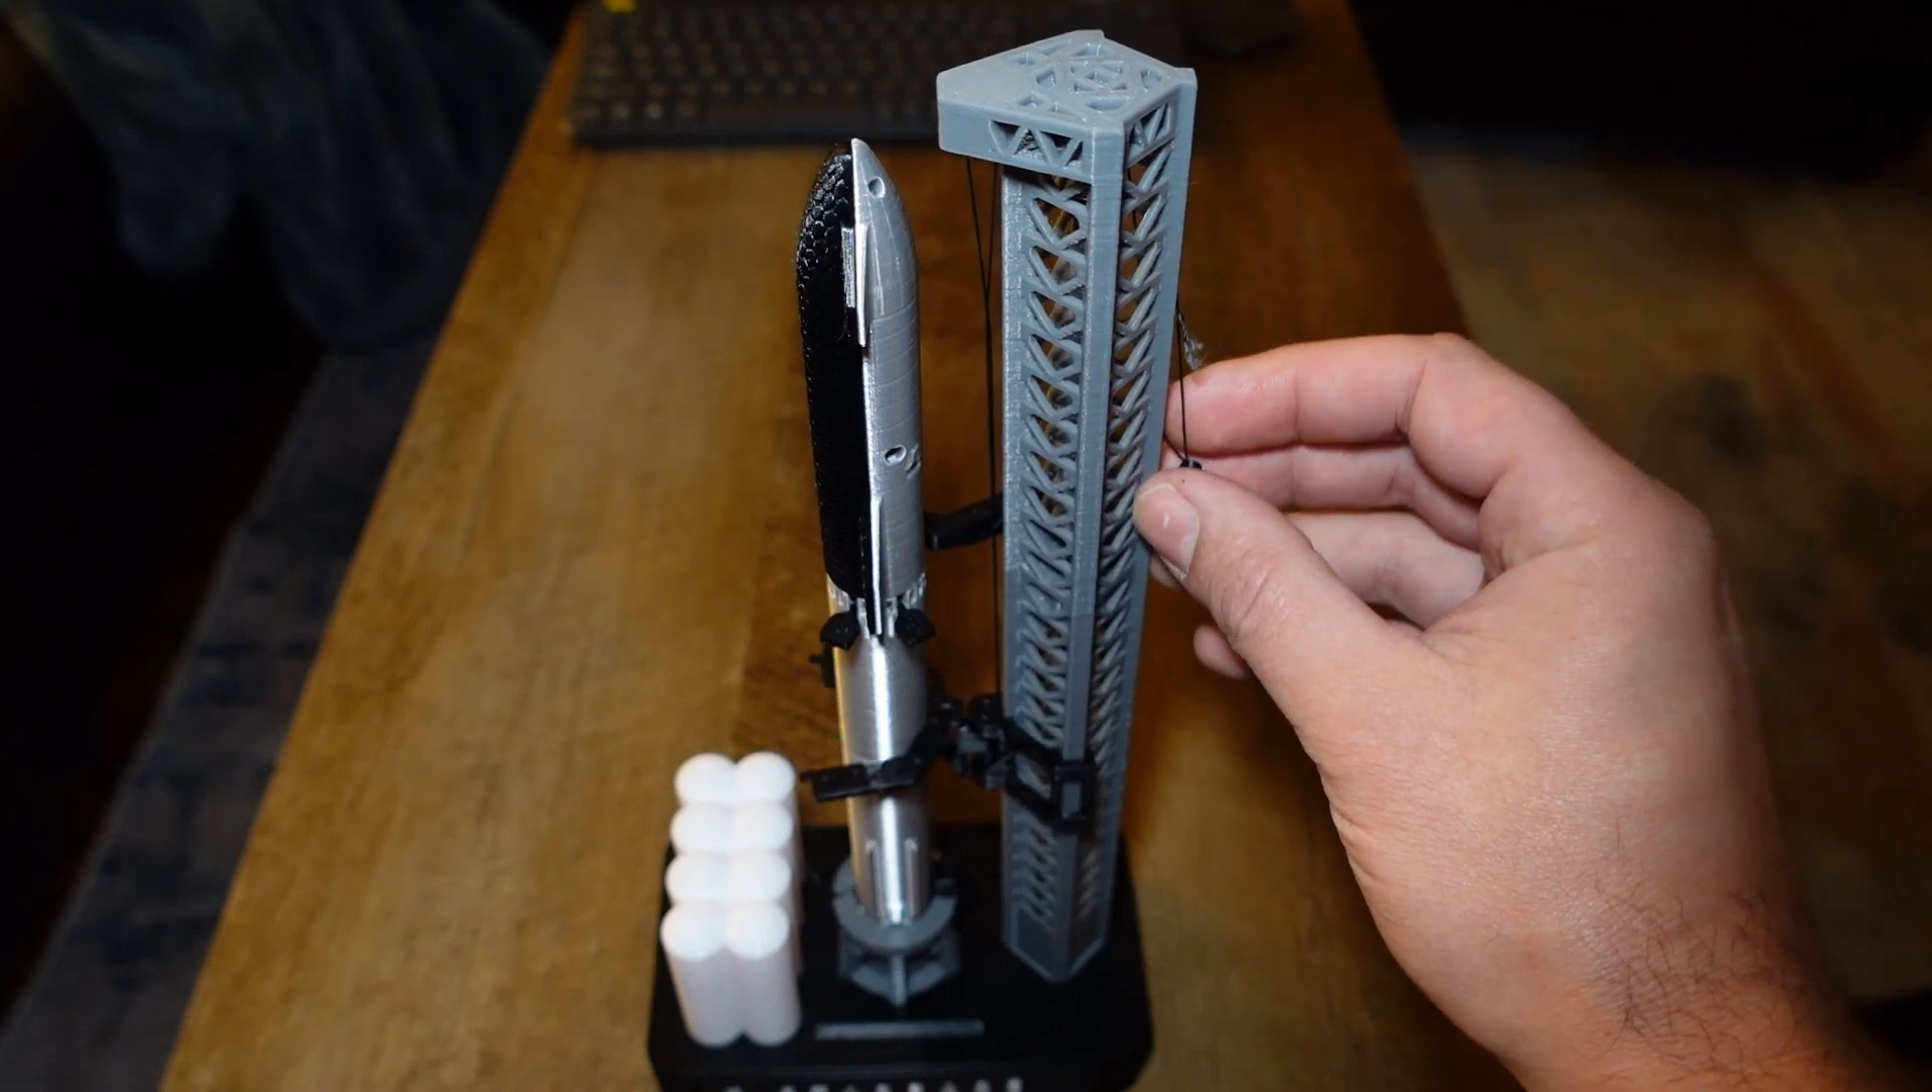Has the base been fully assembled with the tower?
Yes.